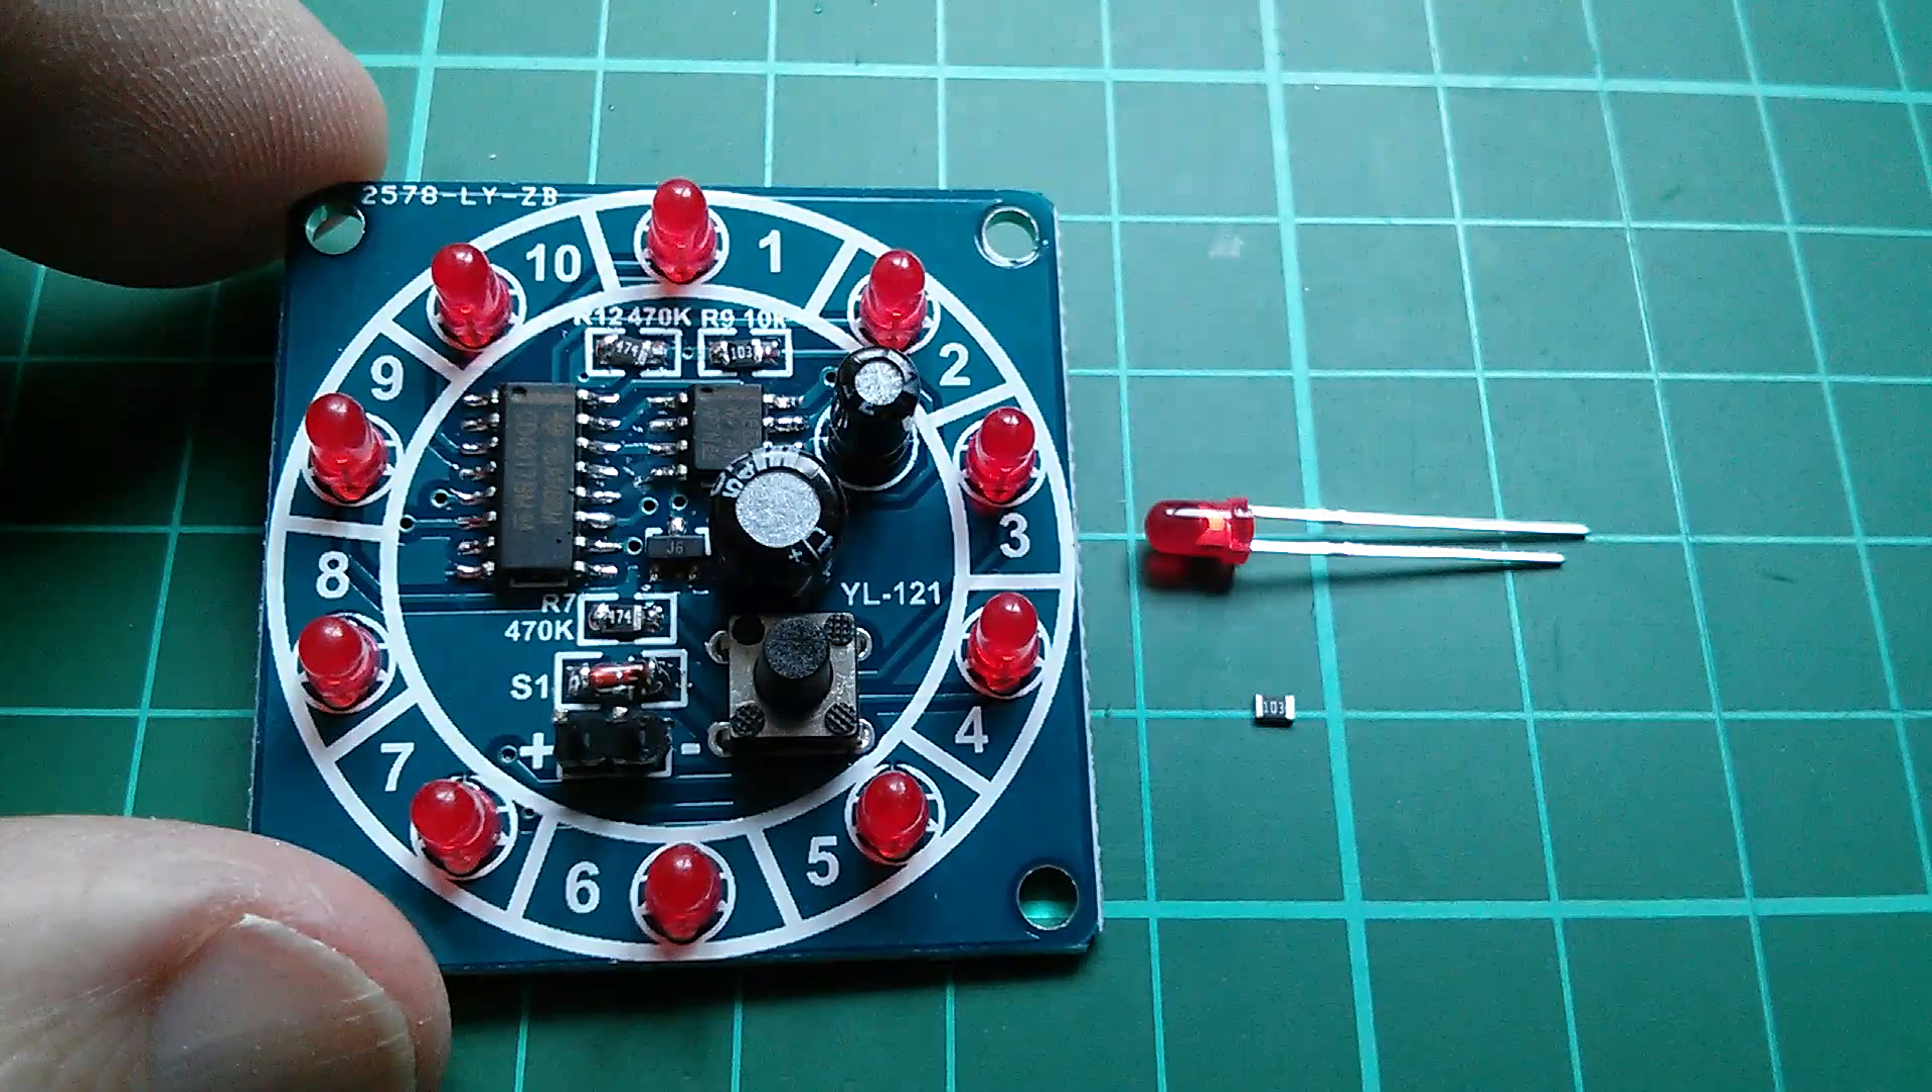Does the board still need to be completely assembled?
No.